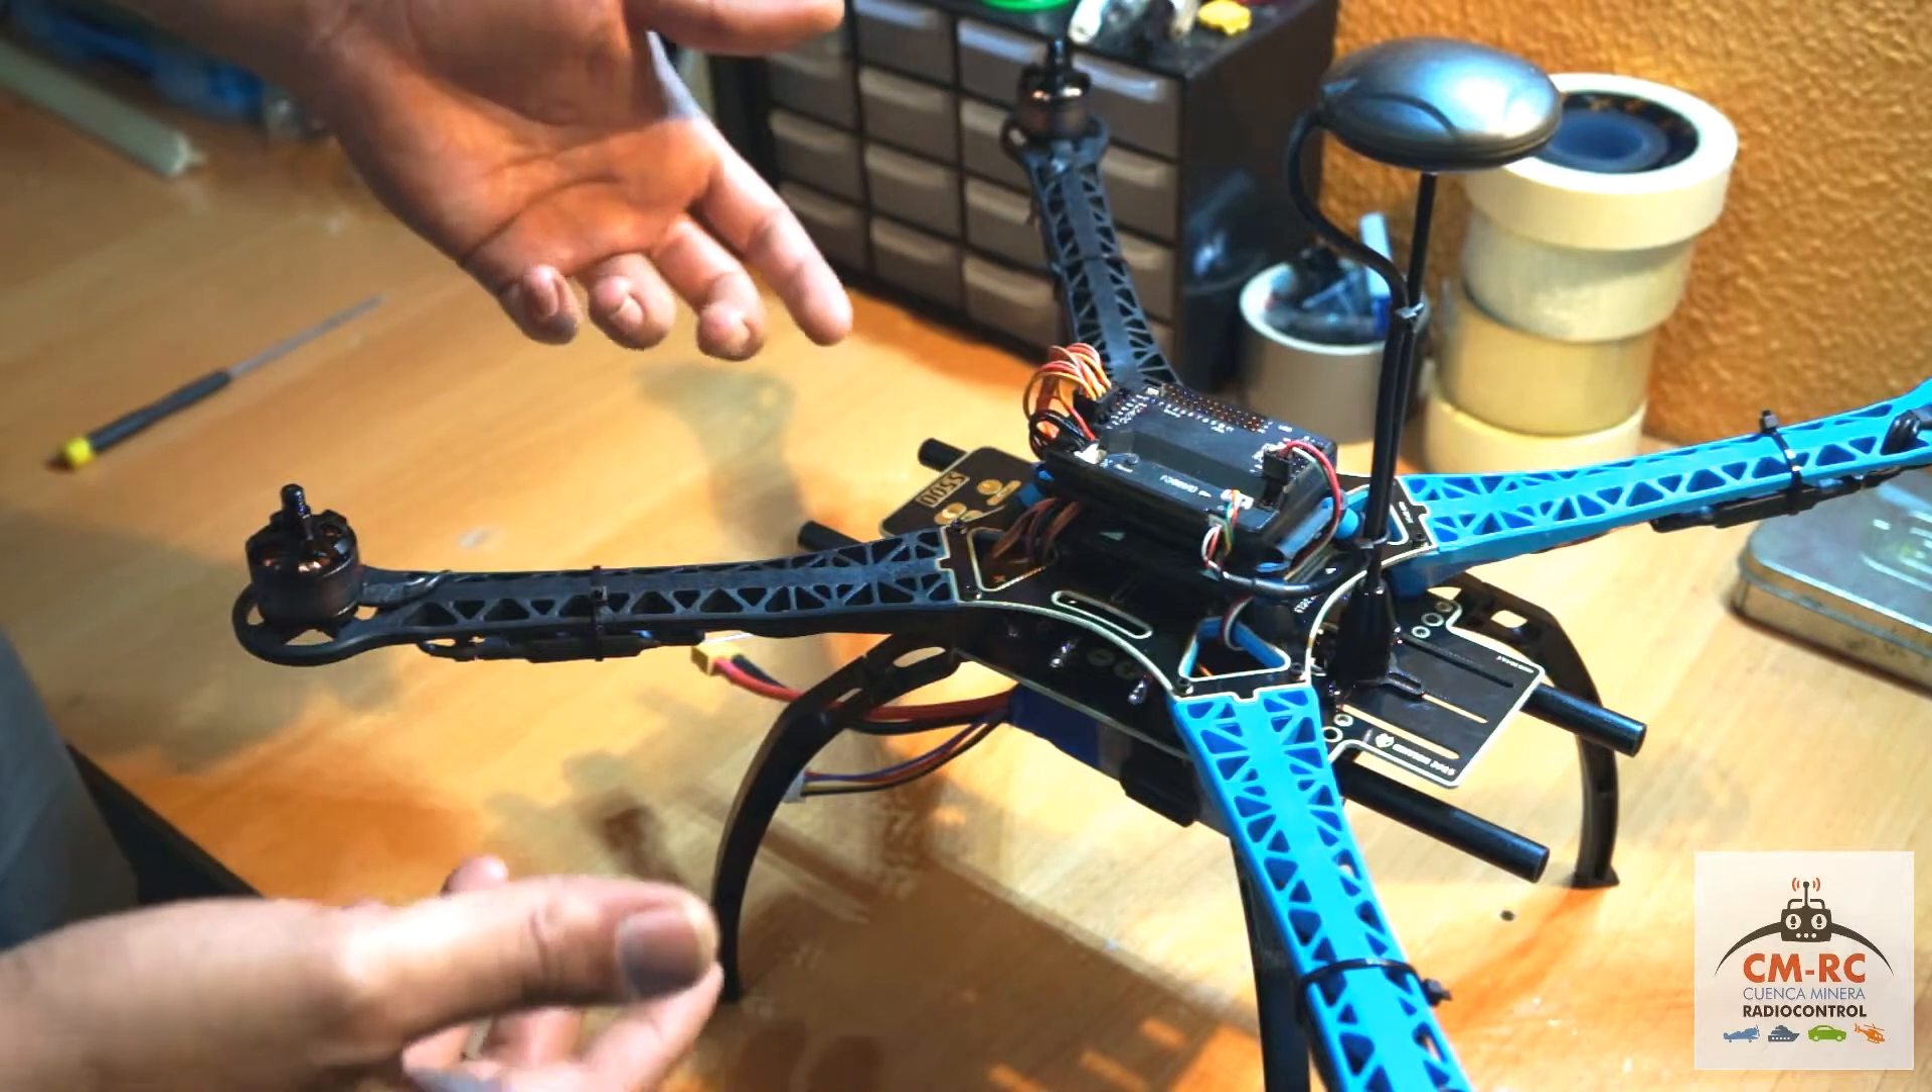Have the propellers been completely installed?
No.